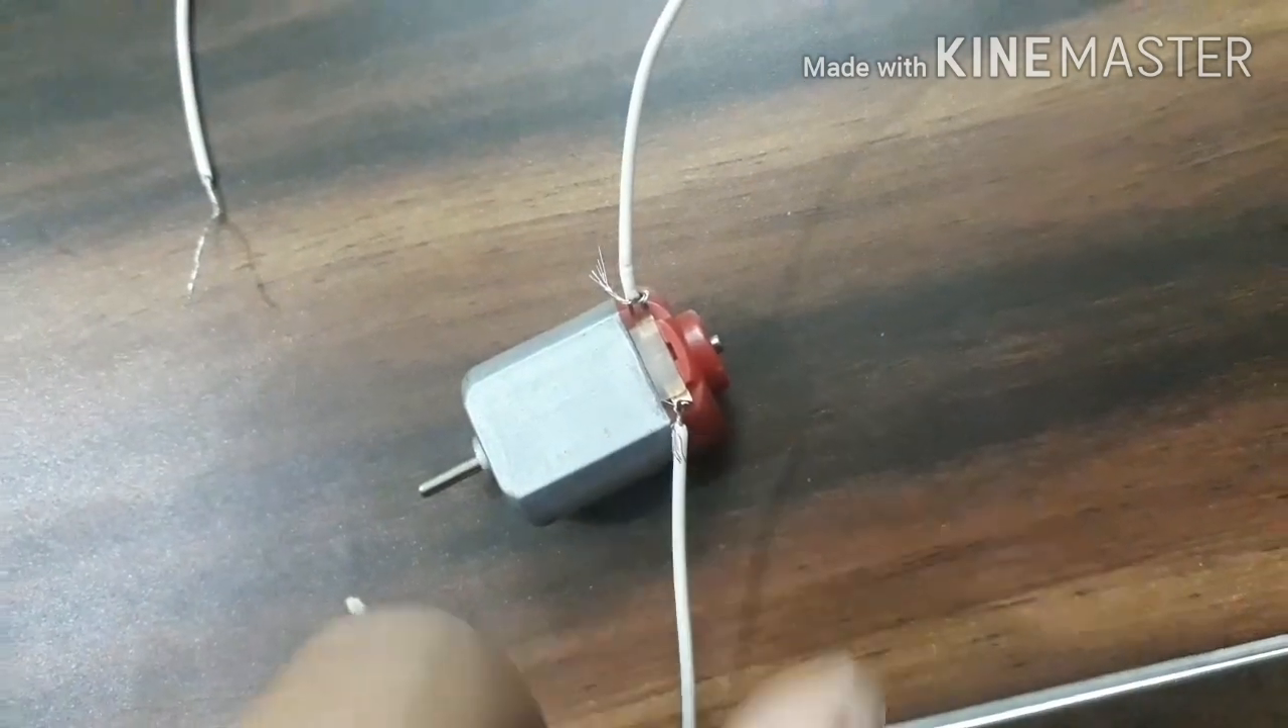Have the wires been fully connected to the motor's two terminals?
Yes.